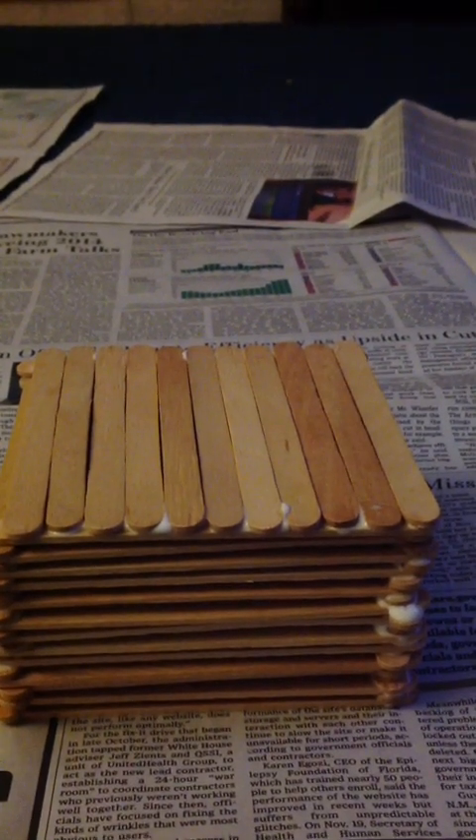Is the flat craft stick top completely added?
Yes.